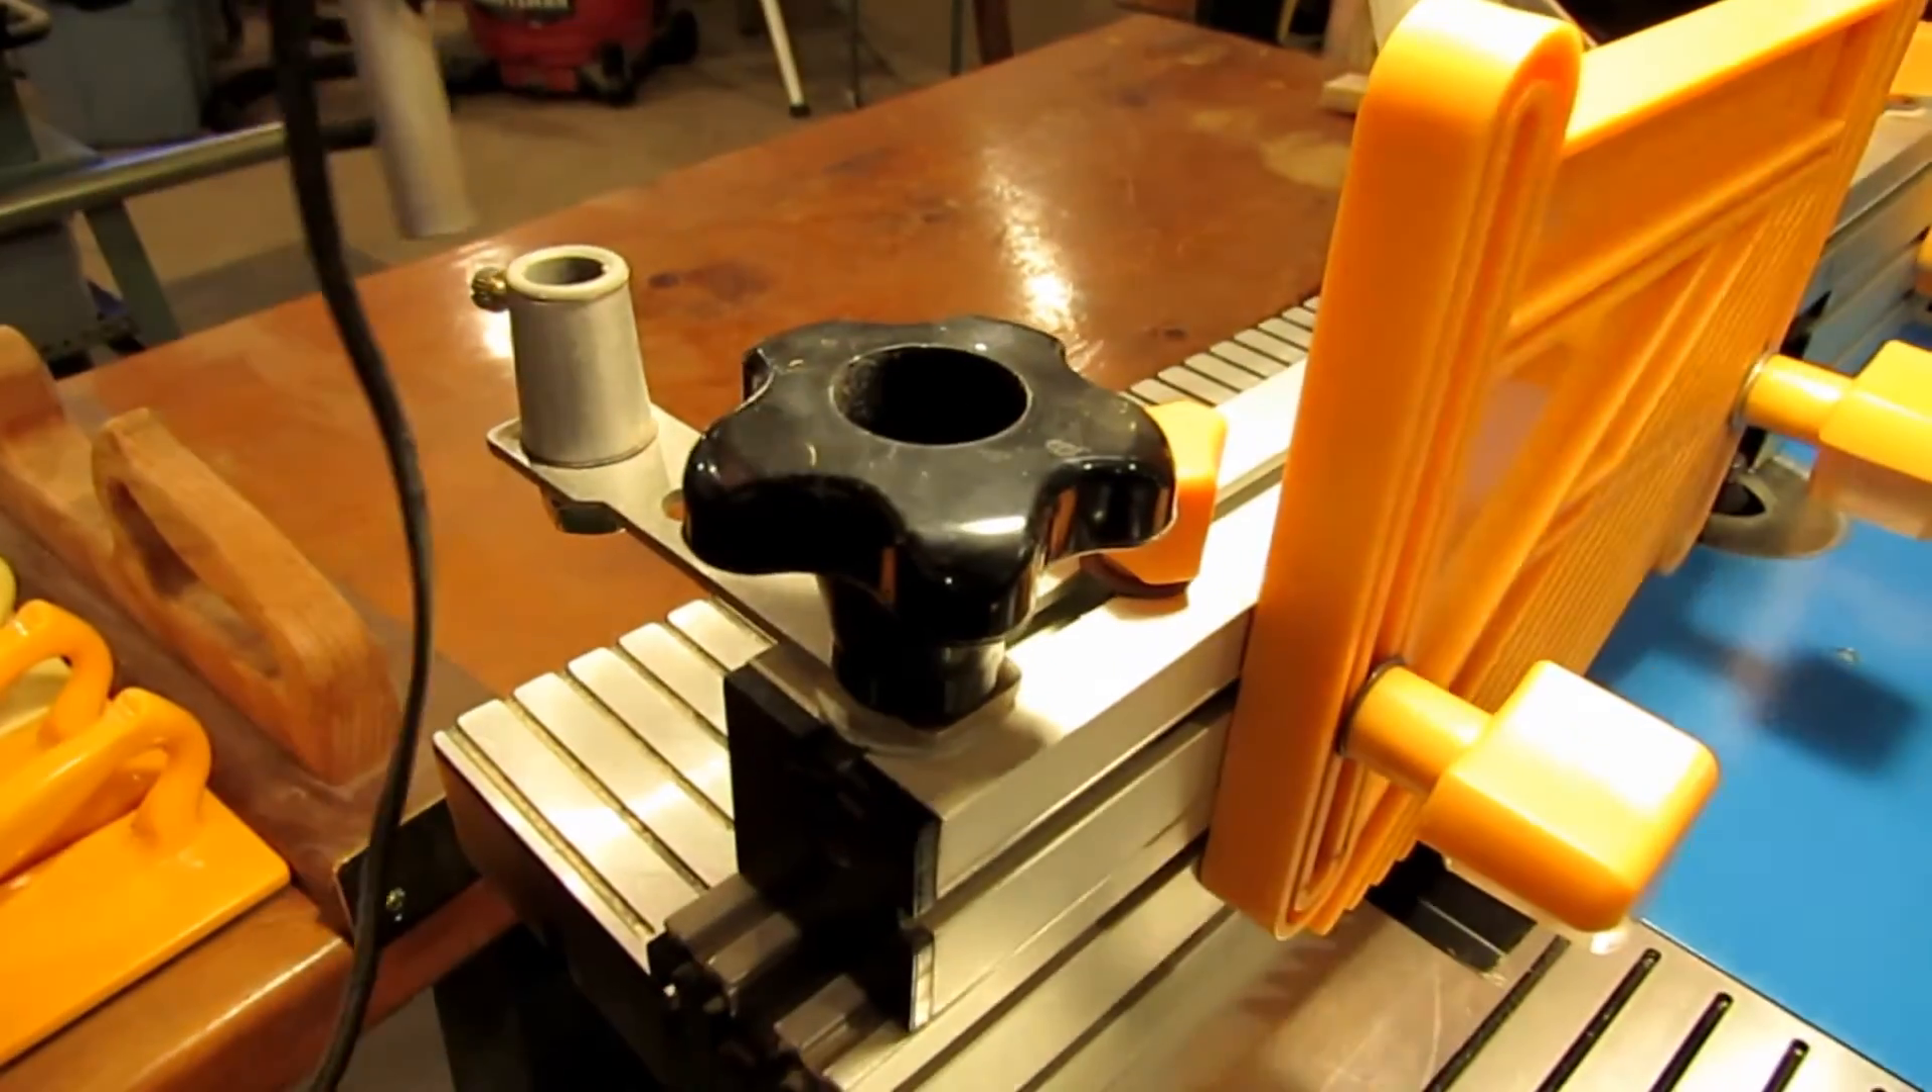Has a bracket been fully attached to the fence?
Yes.